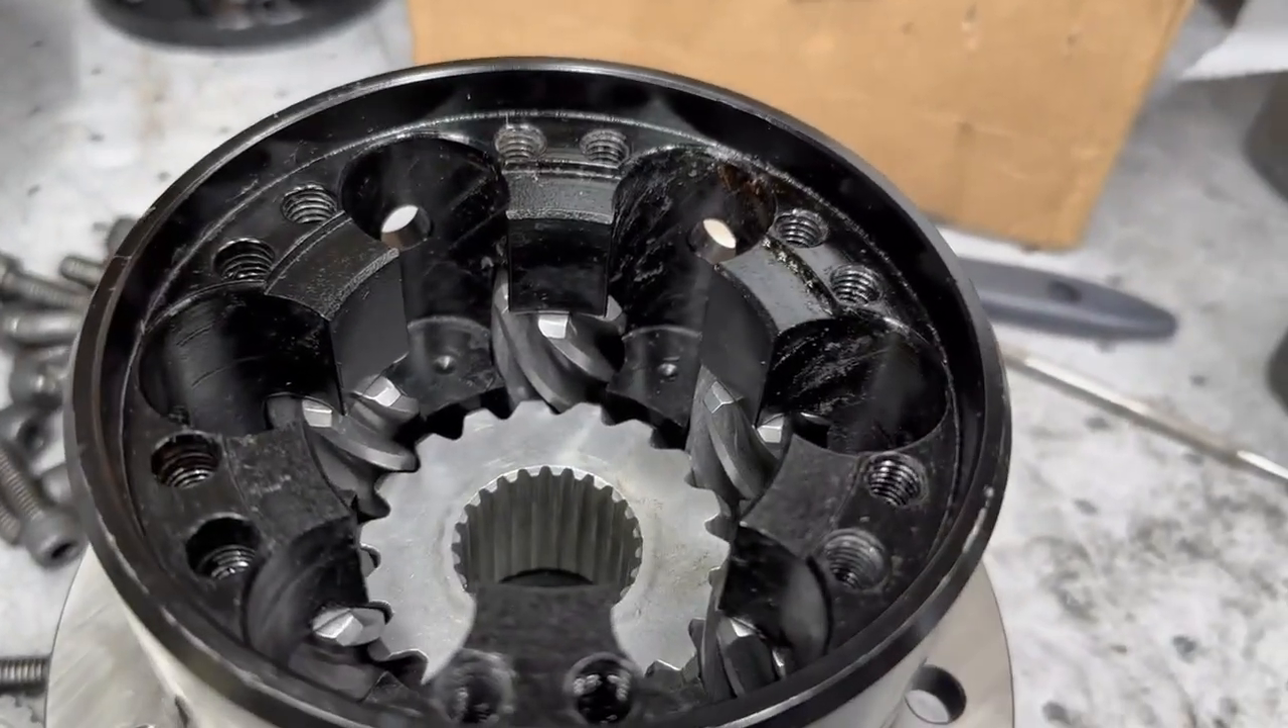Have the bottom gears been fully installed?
Yes.